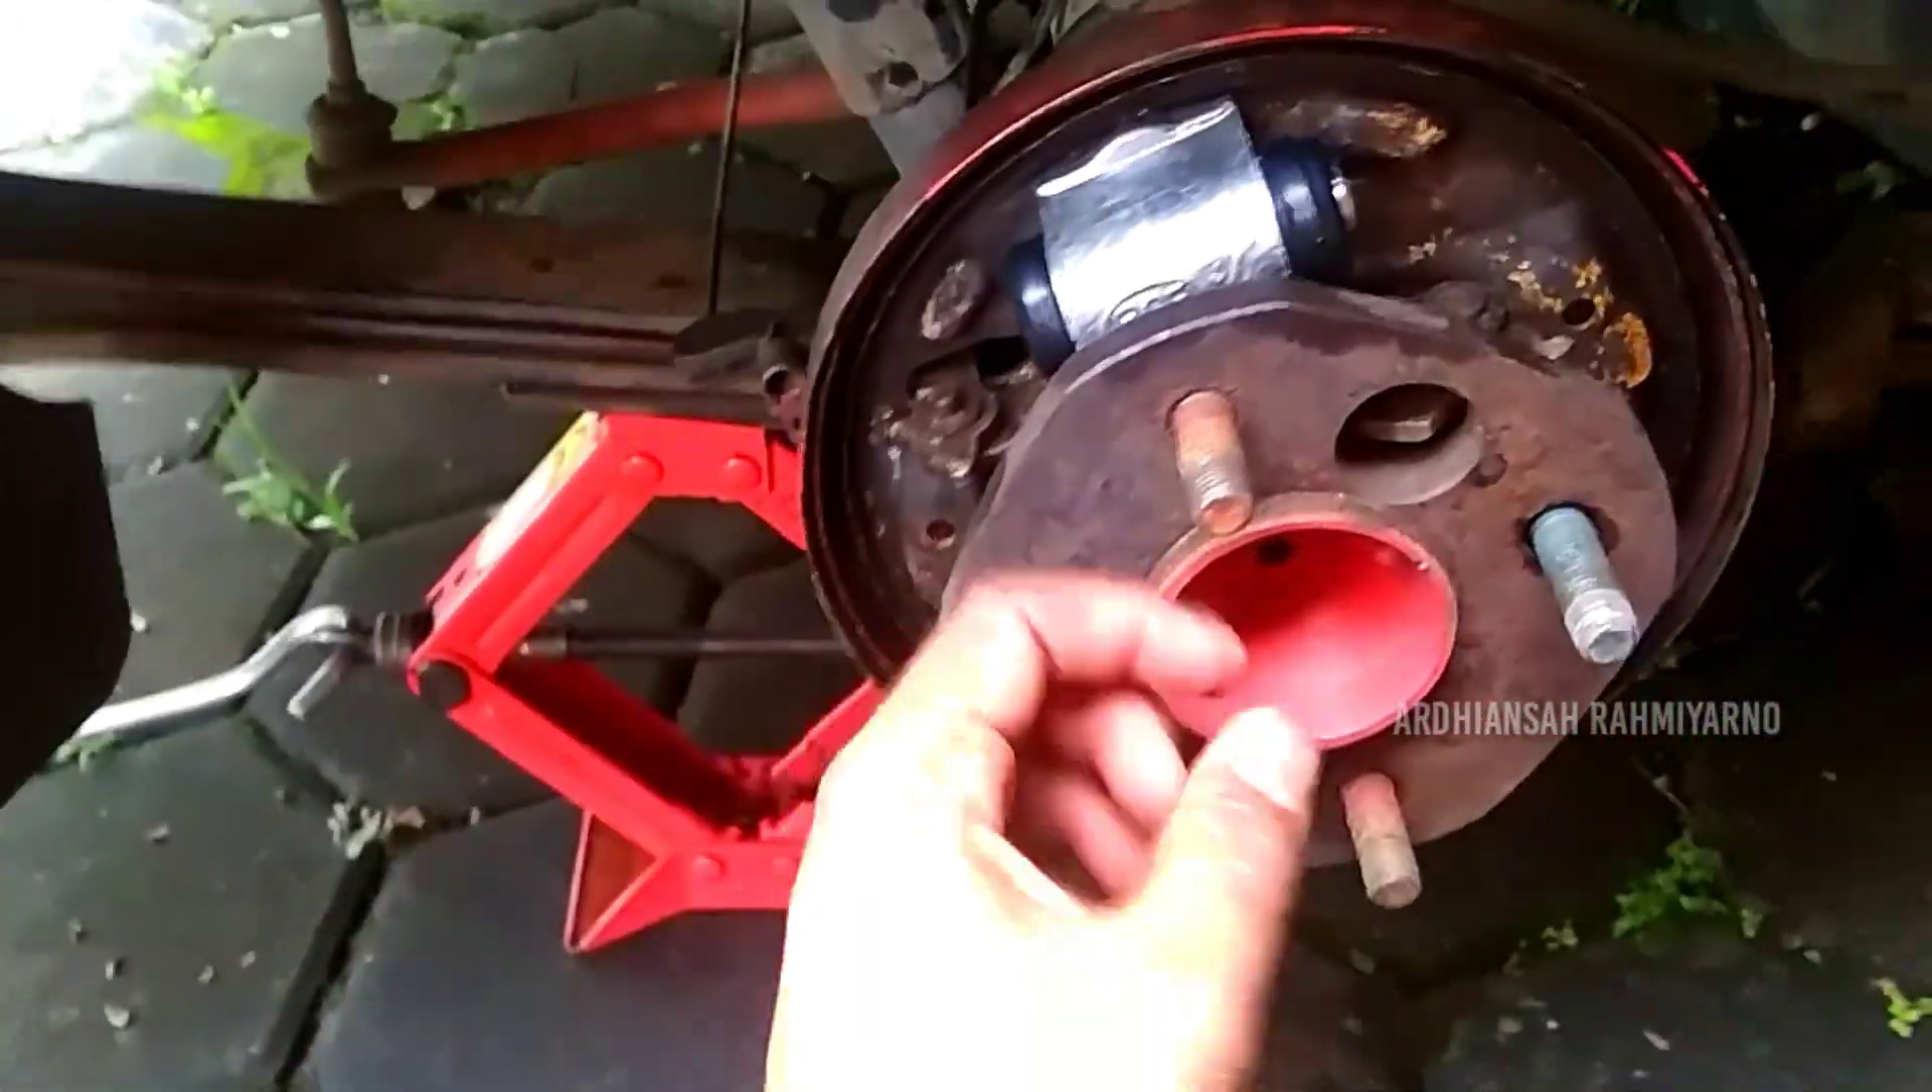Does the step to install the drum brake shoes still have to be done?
Yes.